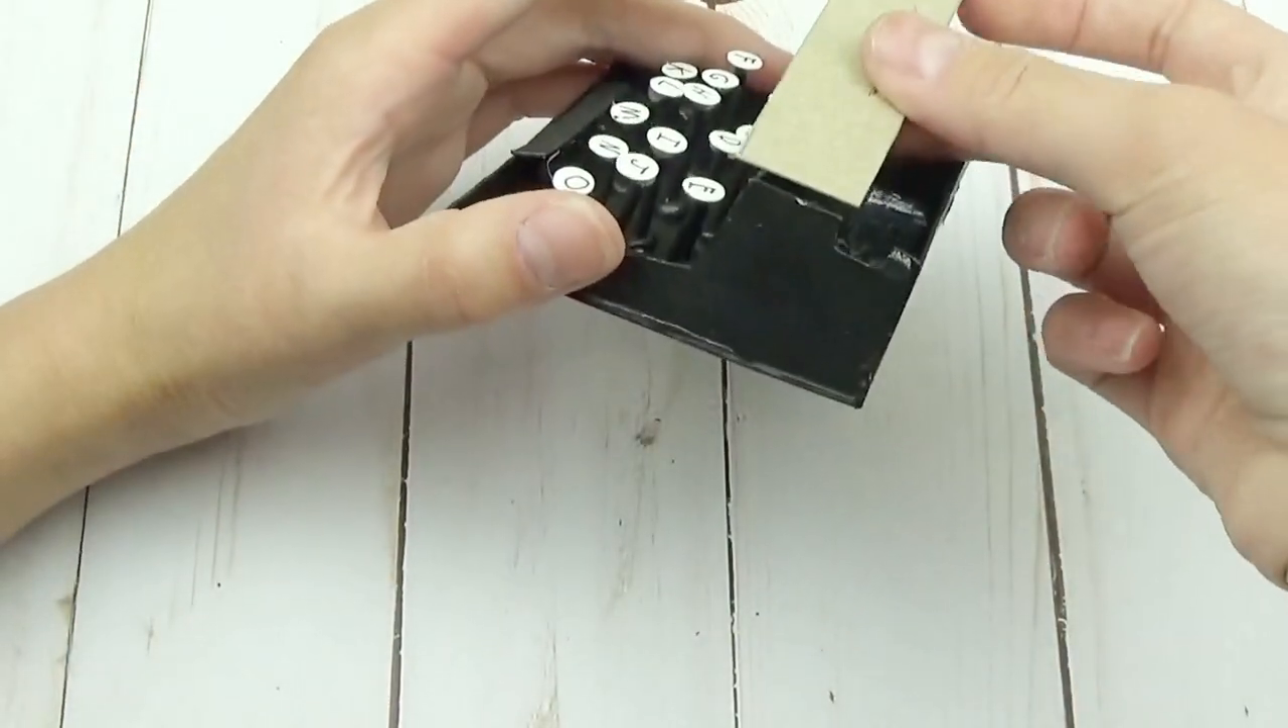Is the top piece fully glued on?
No.